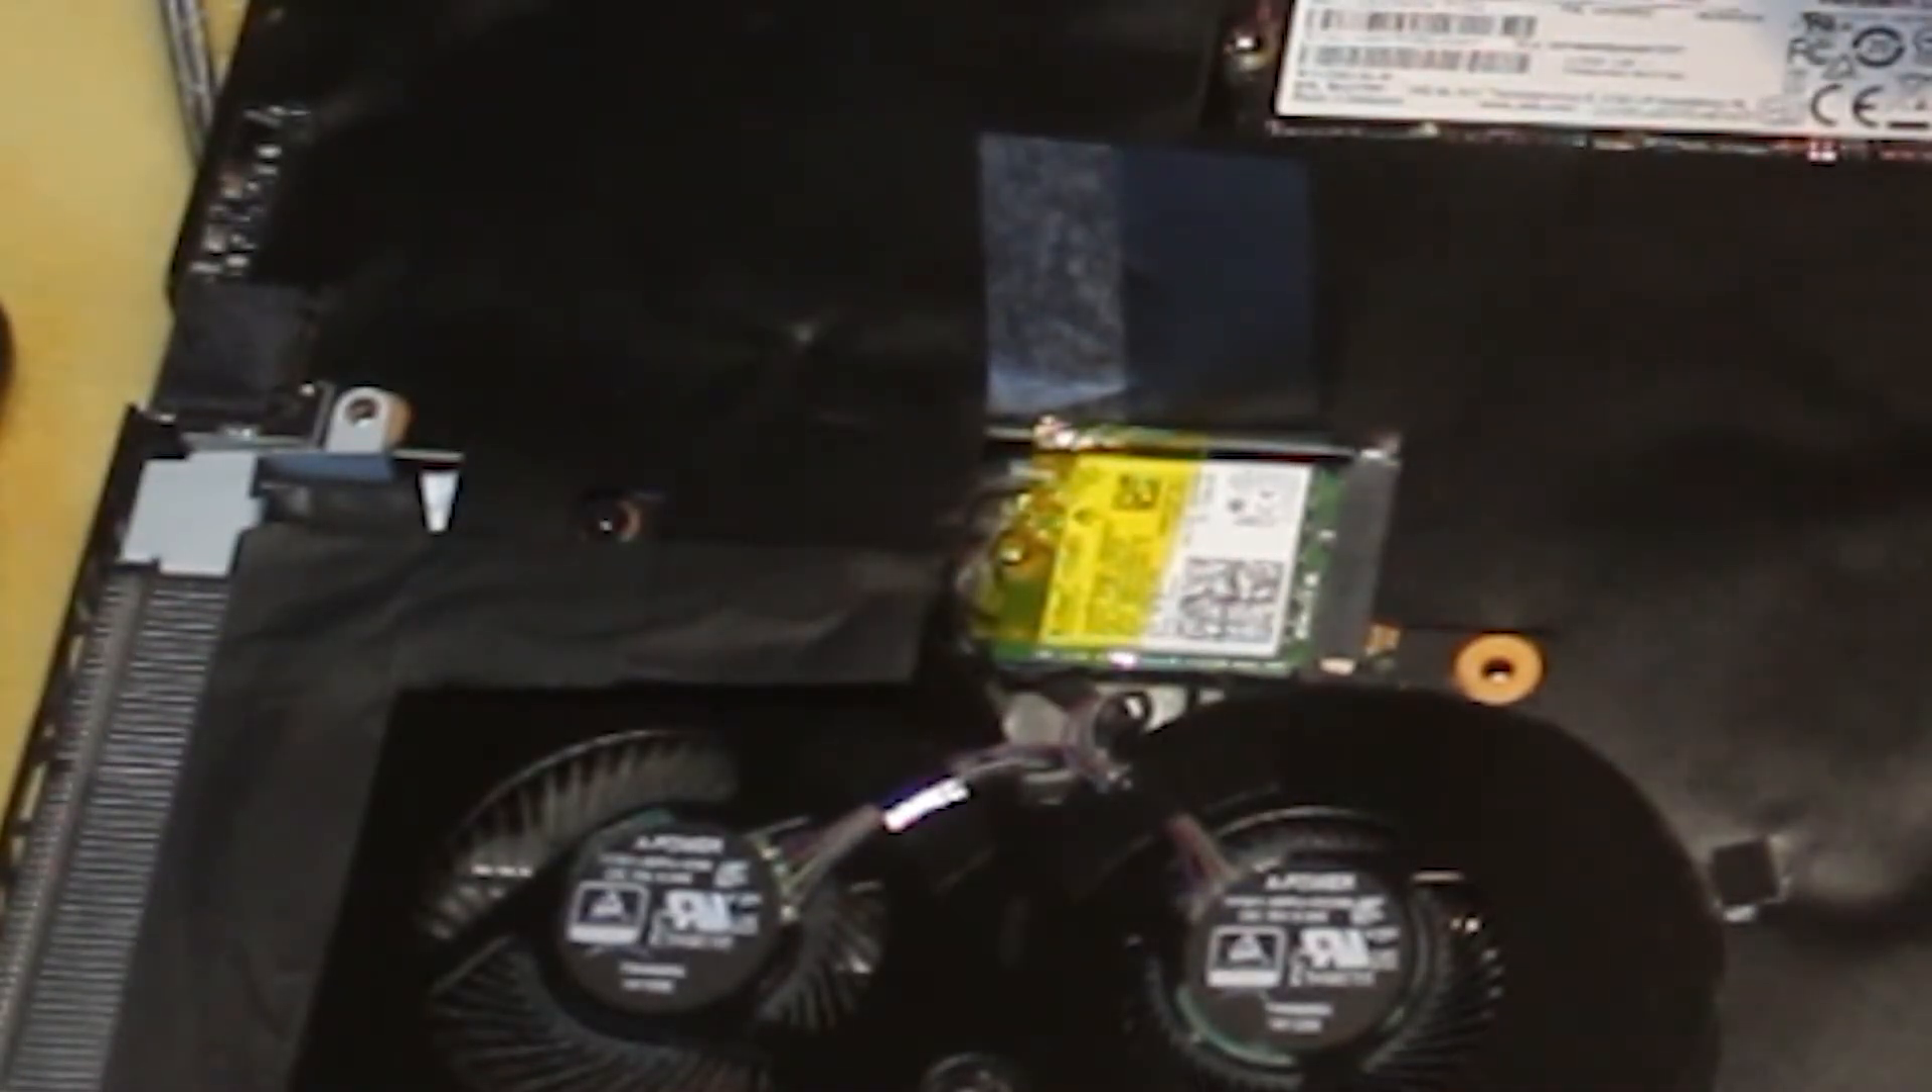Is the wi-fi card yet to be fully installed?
No.